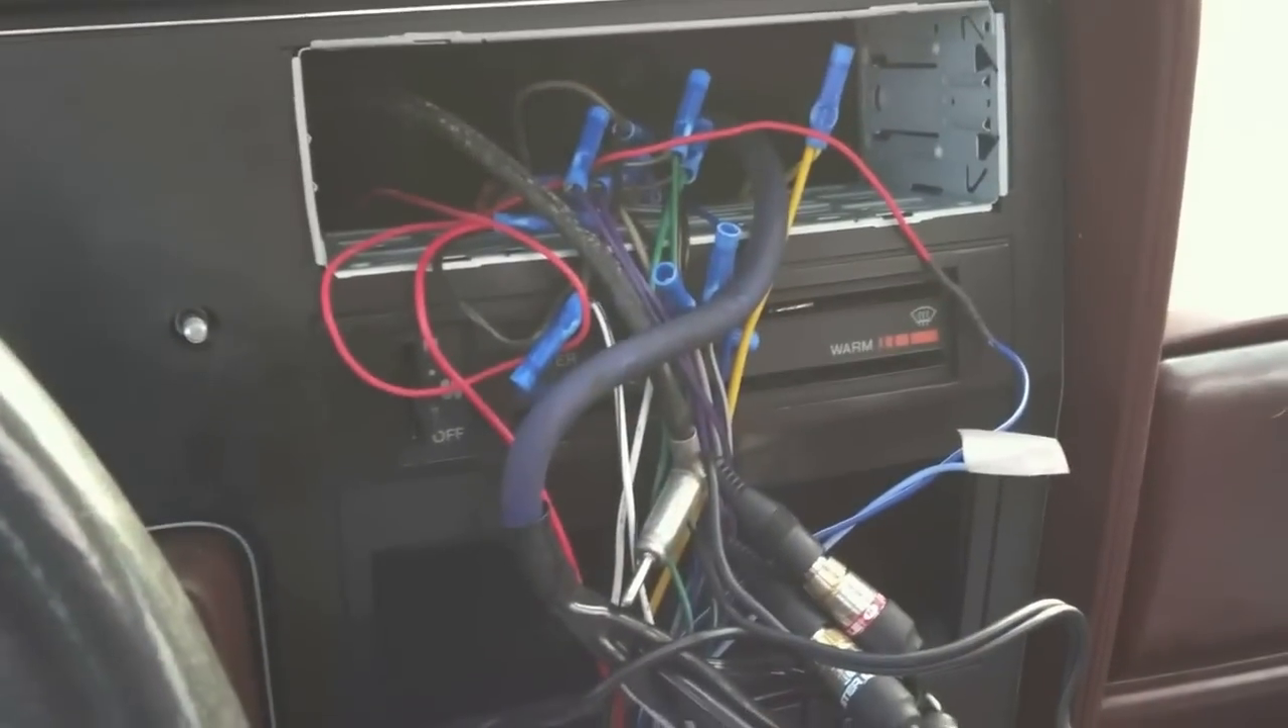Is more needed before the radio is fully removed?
No.